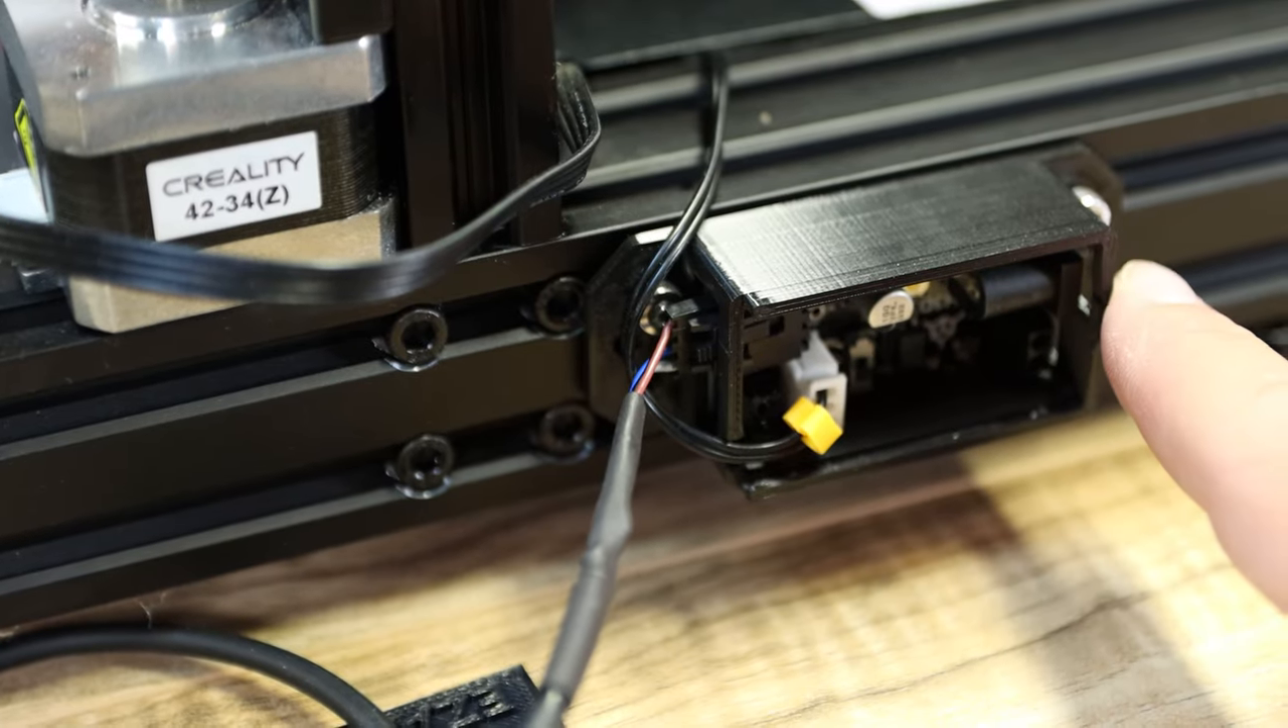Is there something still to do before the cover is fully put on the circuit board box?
Yes.